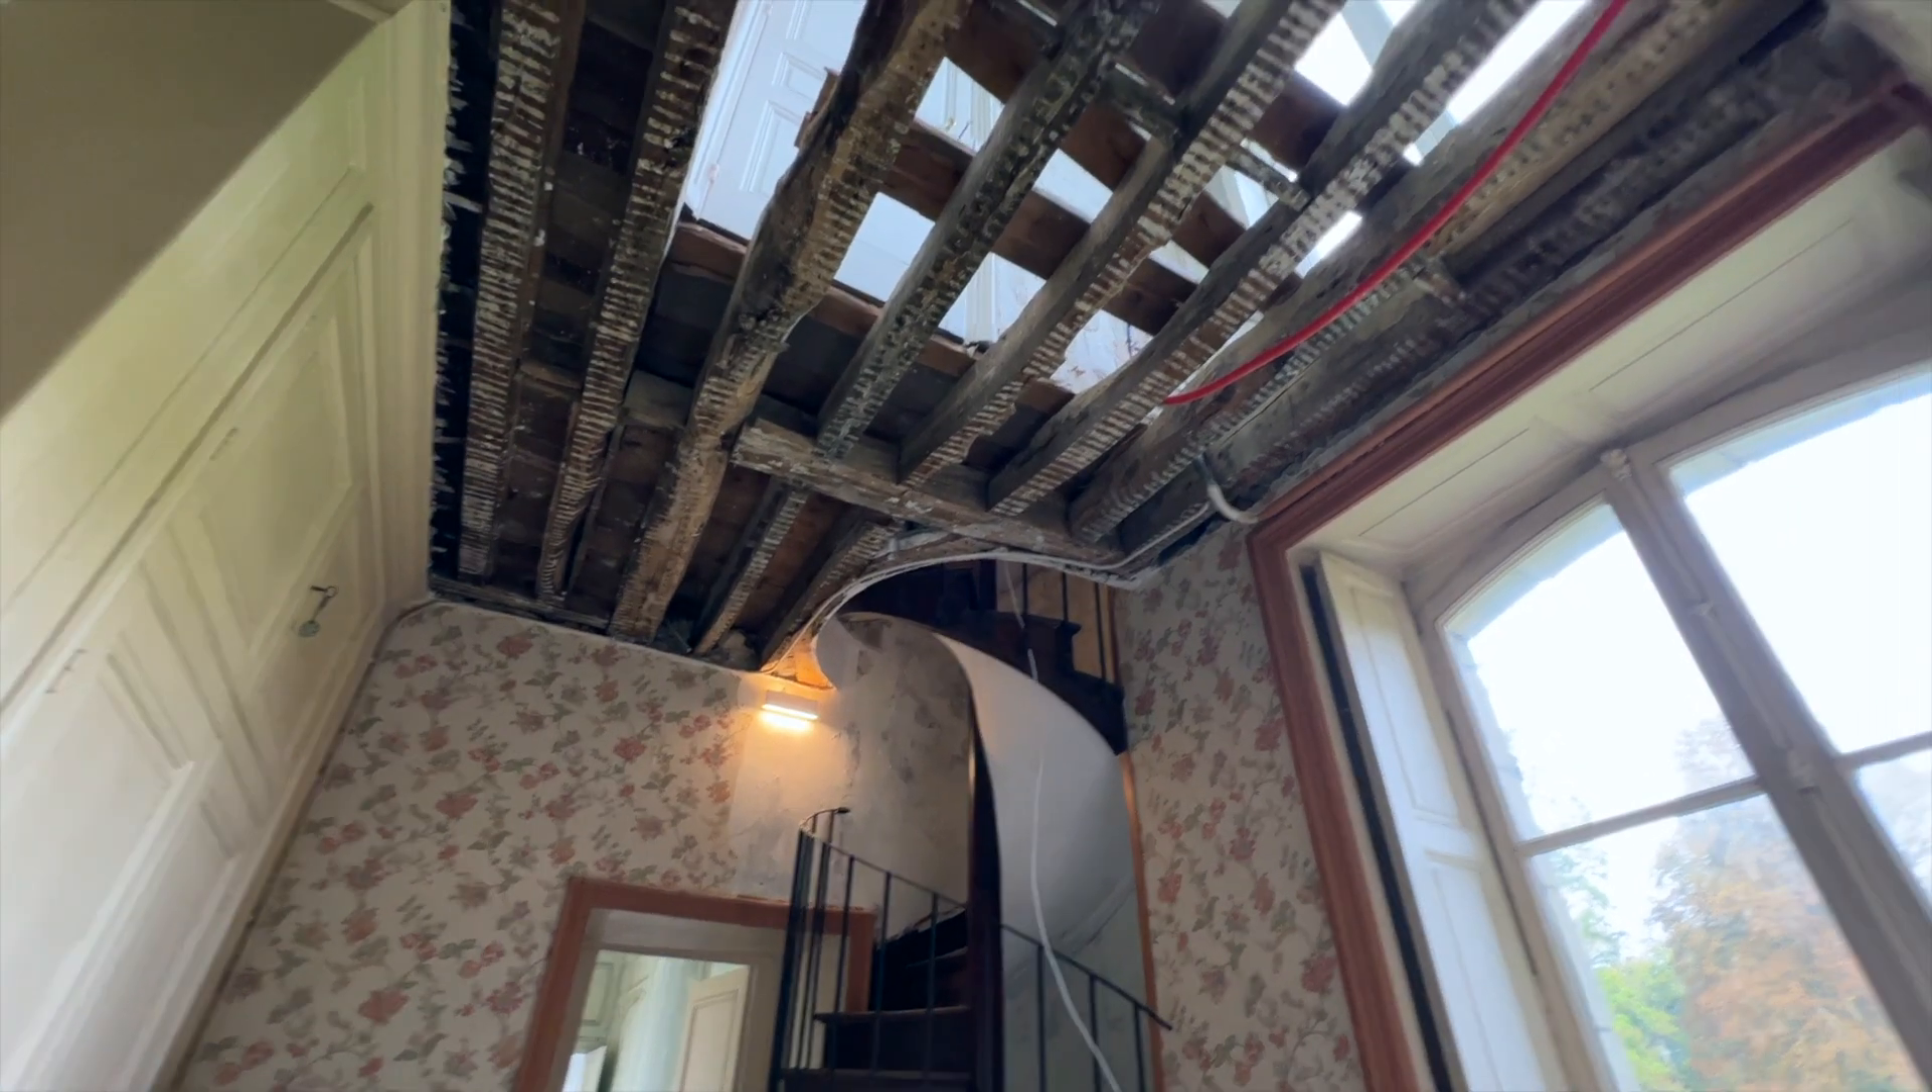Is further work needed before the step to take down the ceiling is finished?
No.